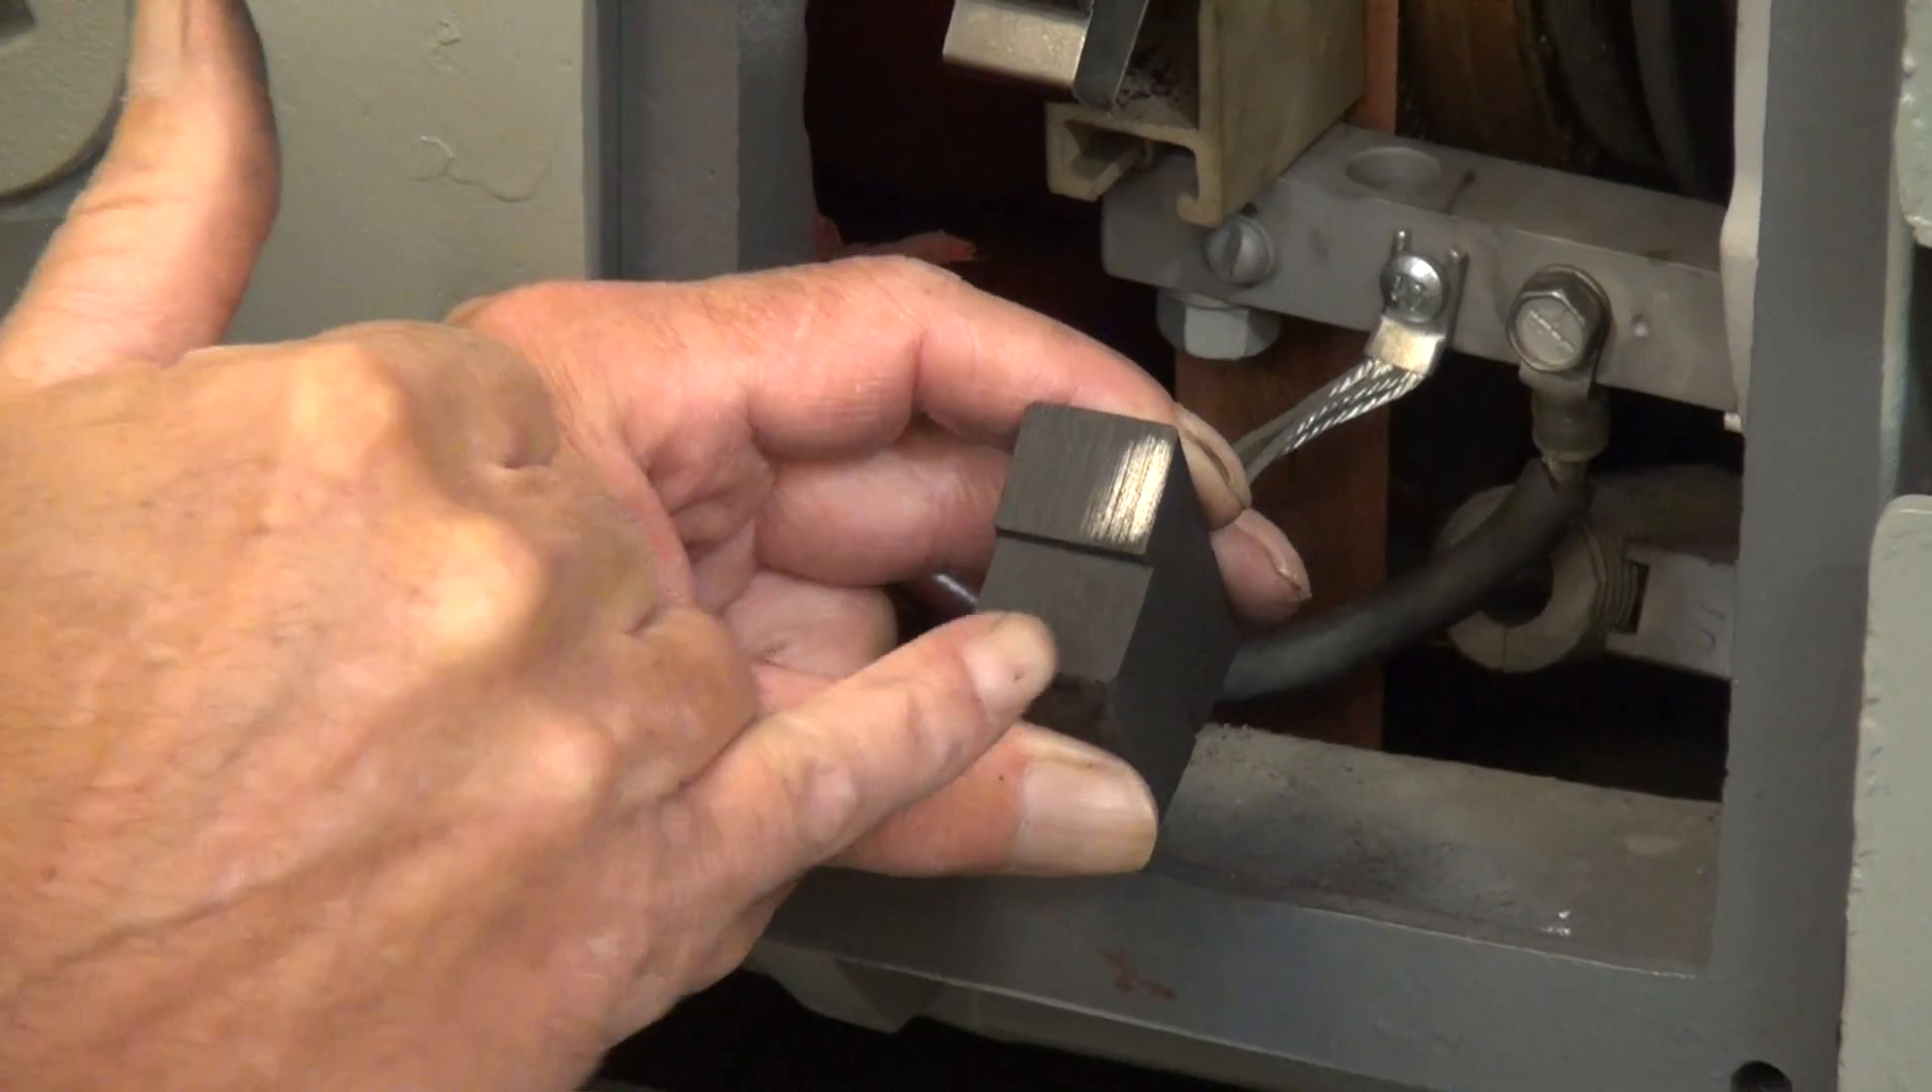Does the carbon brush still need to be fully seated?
Yes.